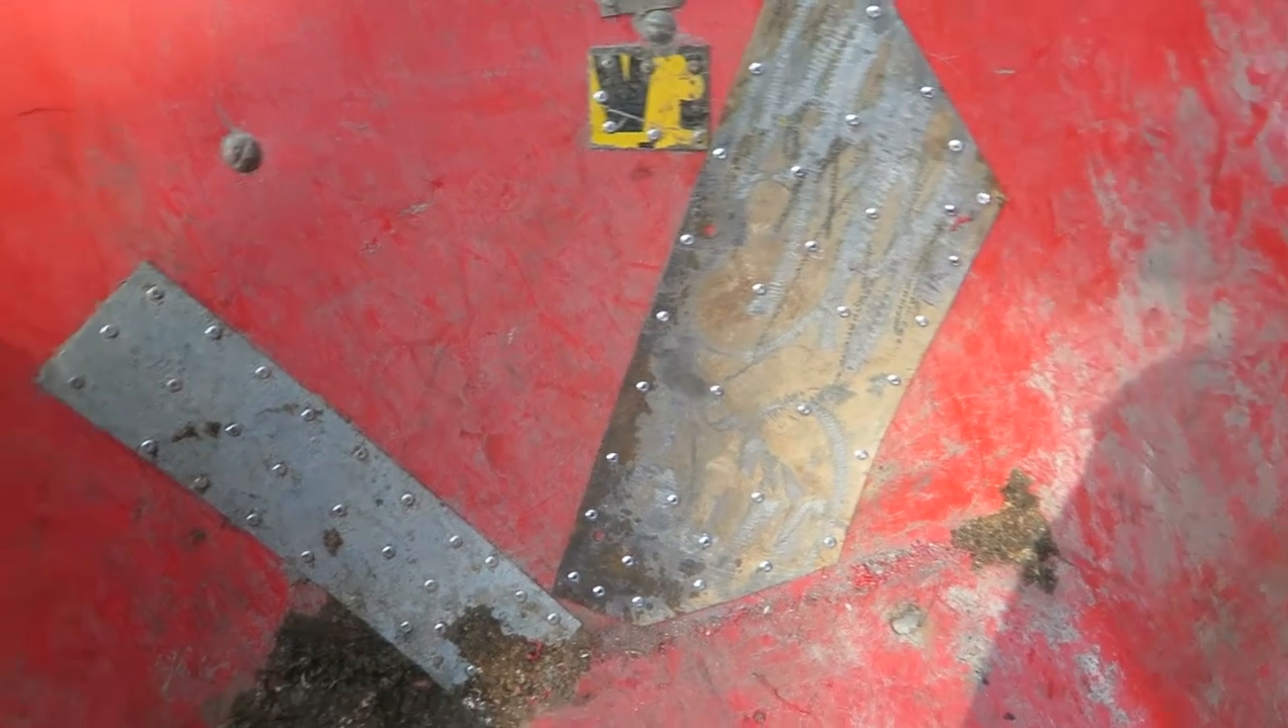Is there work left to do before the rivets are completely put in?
No.